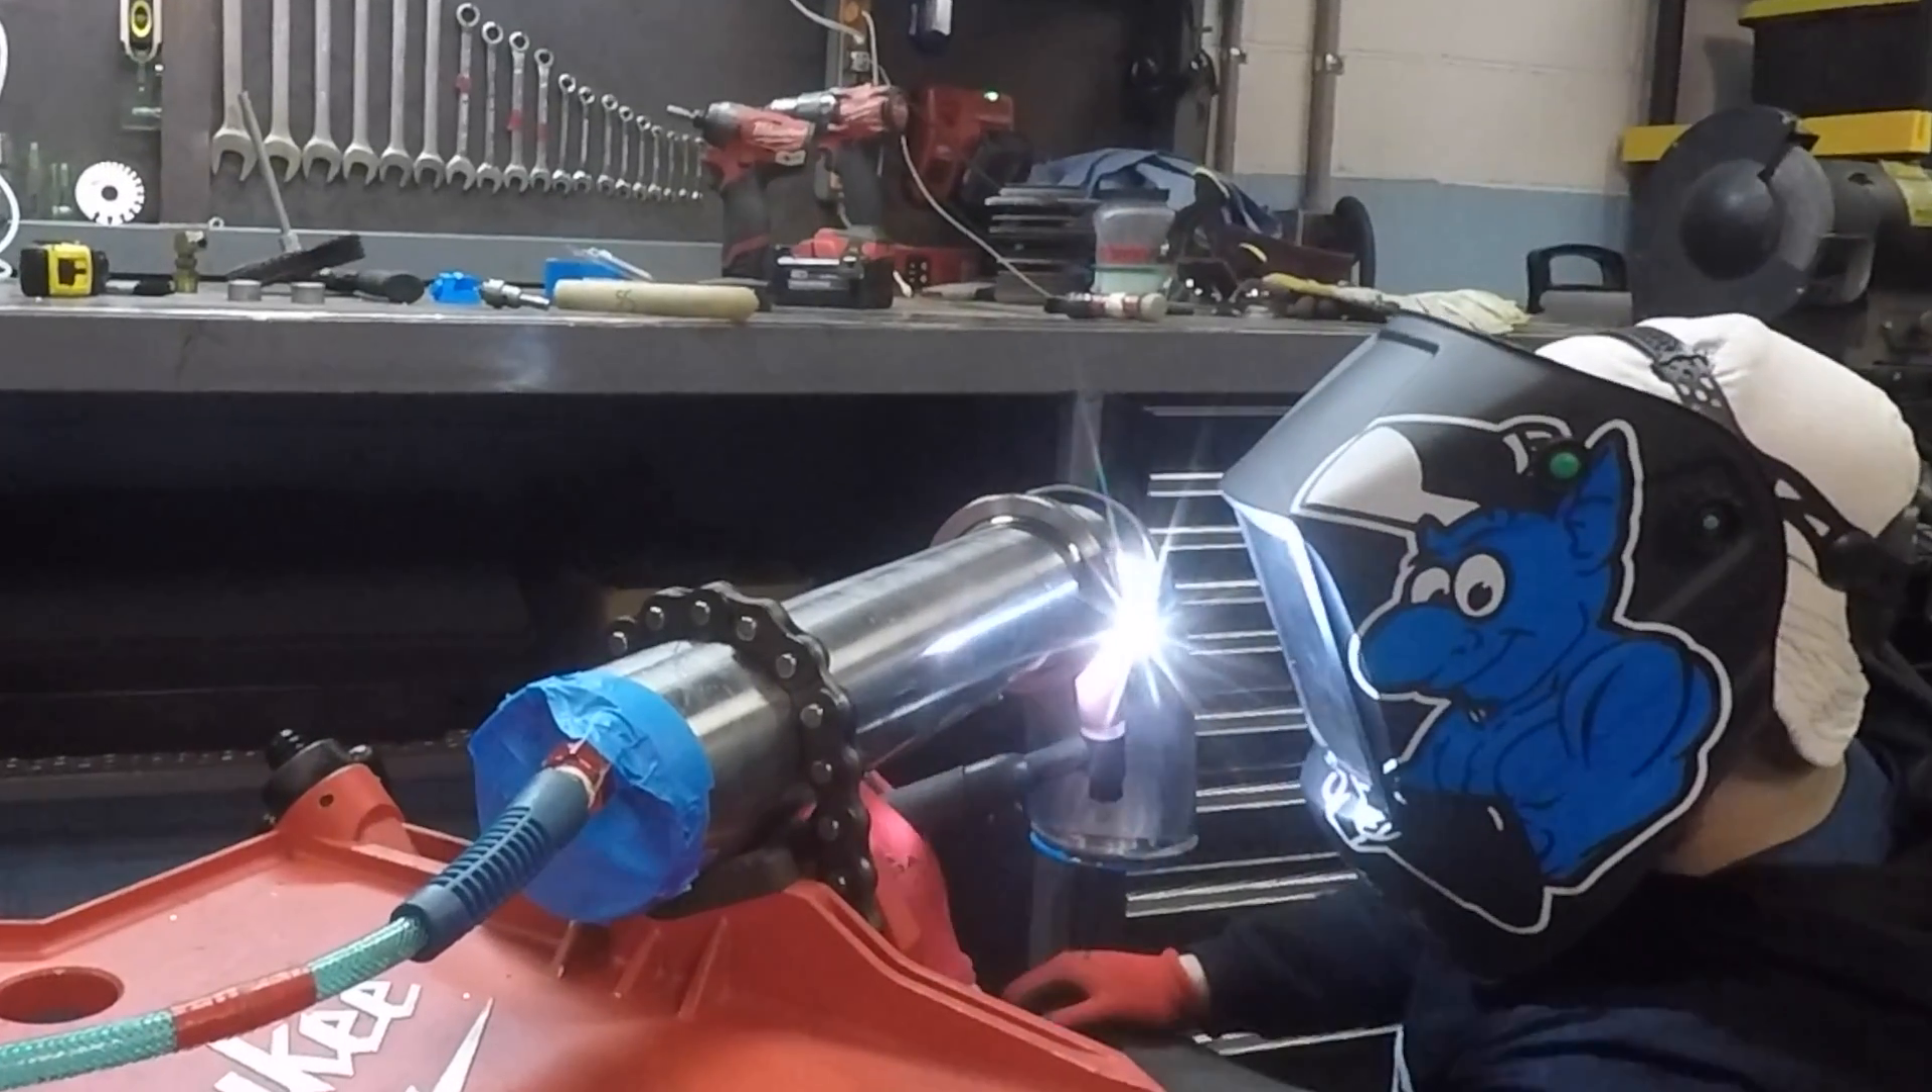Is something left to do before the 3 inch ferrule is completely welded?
Yes.